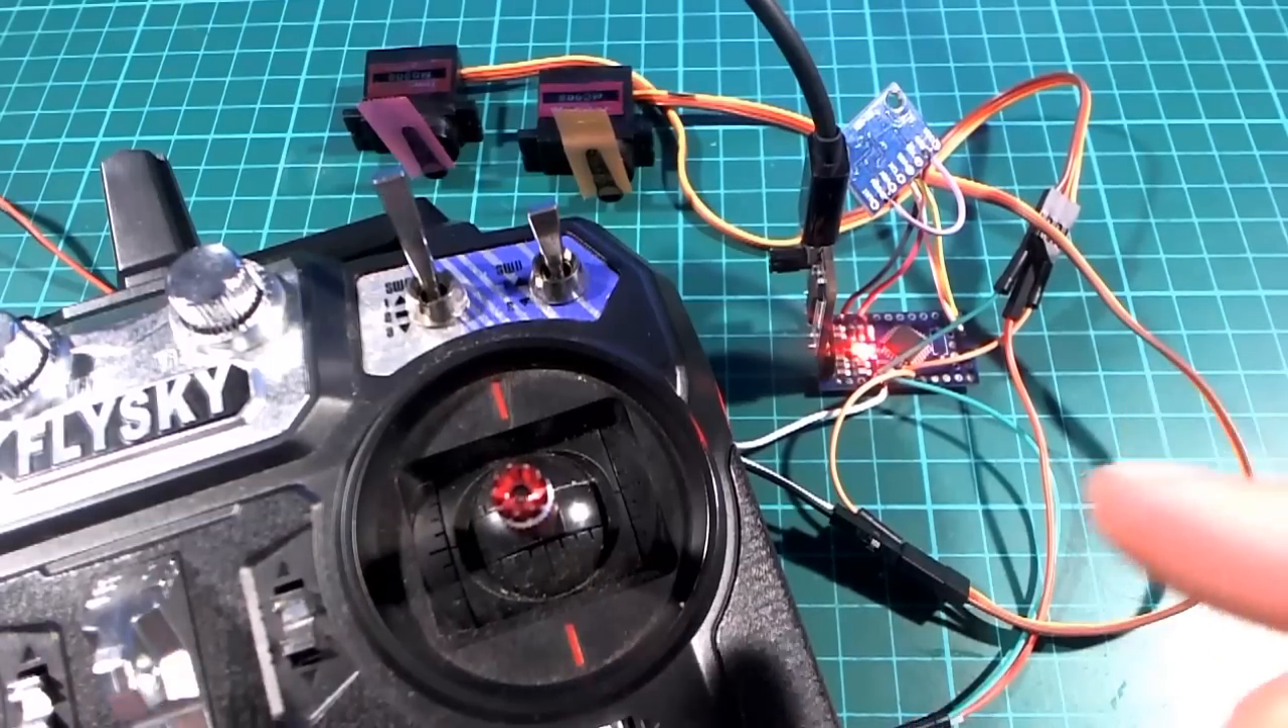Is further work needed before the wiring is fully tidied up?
Yes.